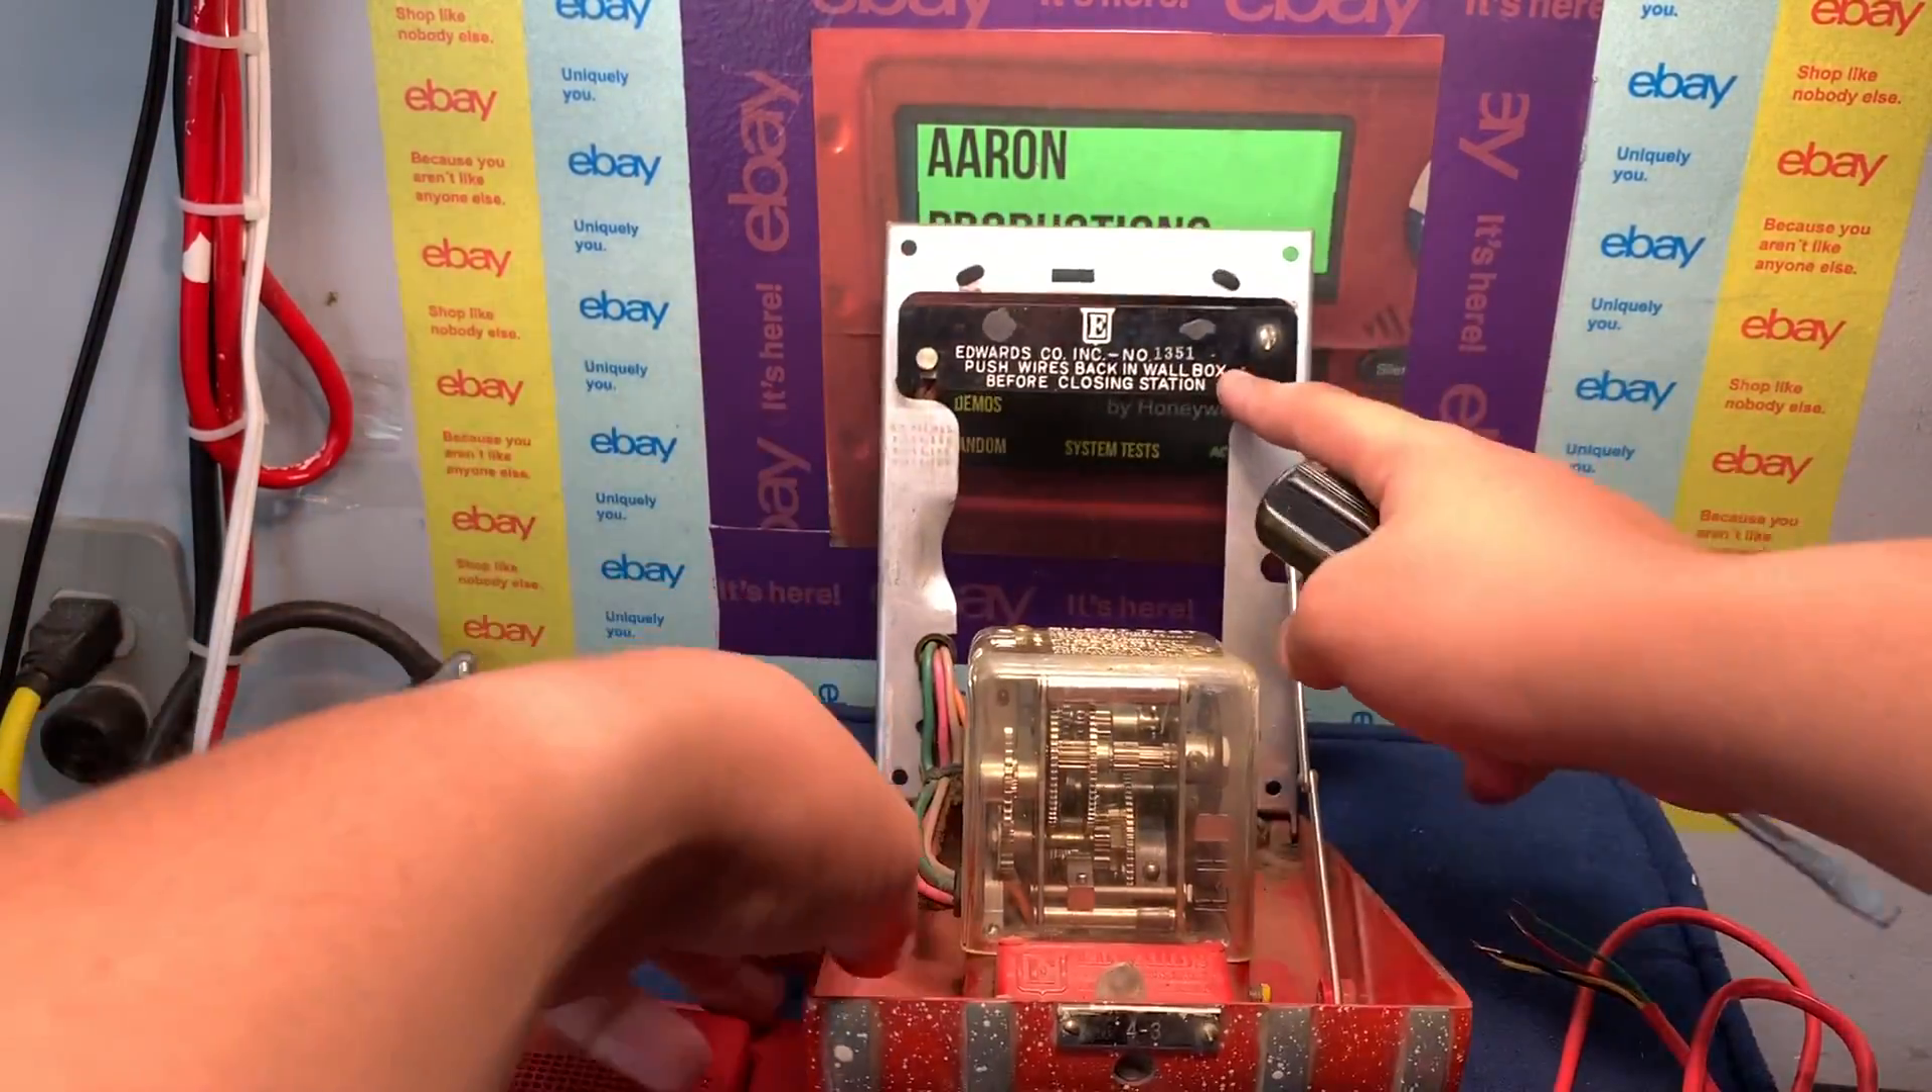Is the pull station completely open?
Yes.